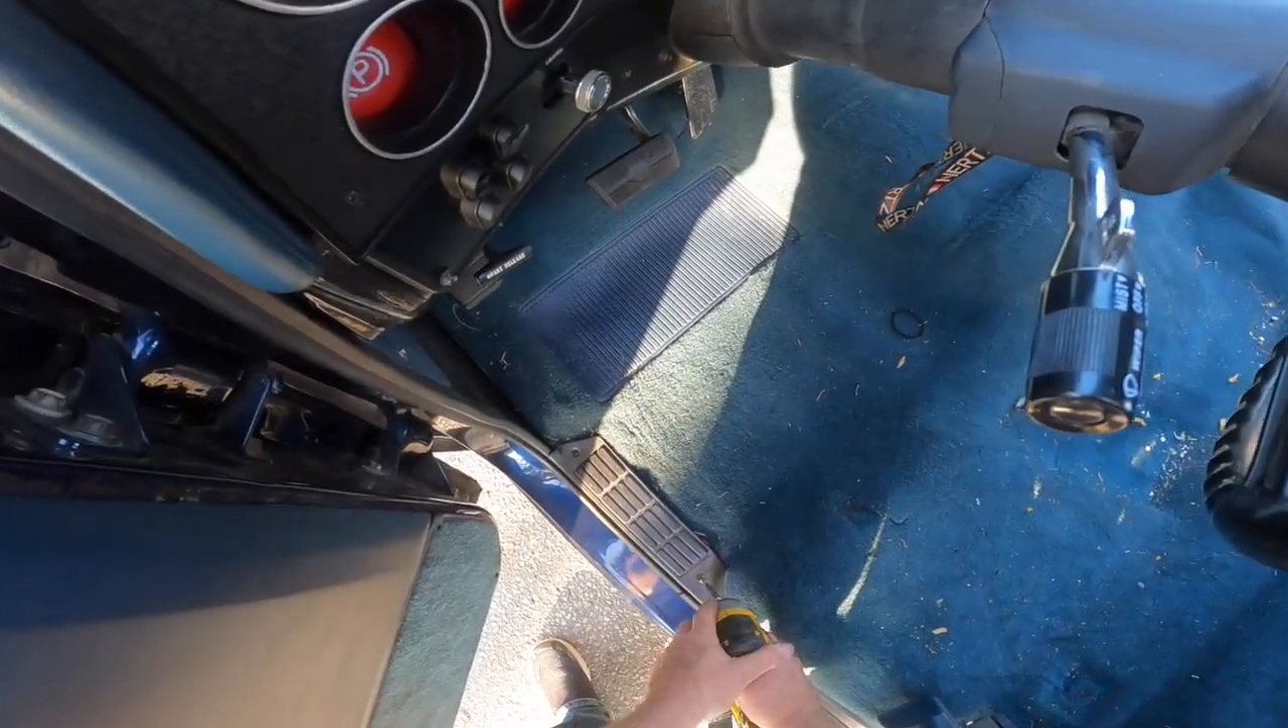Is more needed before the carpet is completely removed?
Yes.